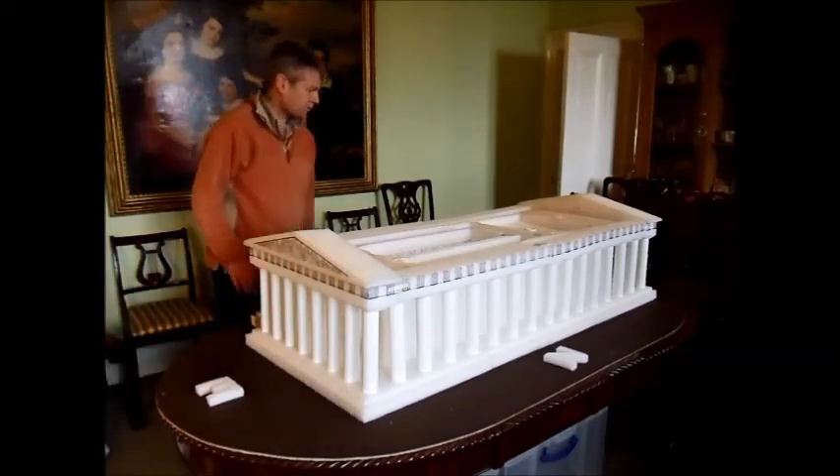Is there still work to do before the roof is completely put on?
Yes.